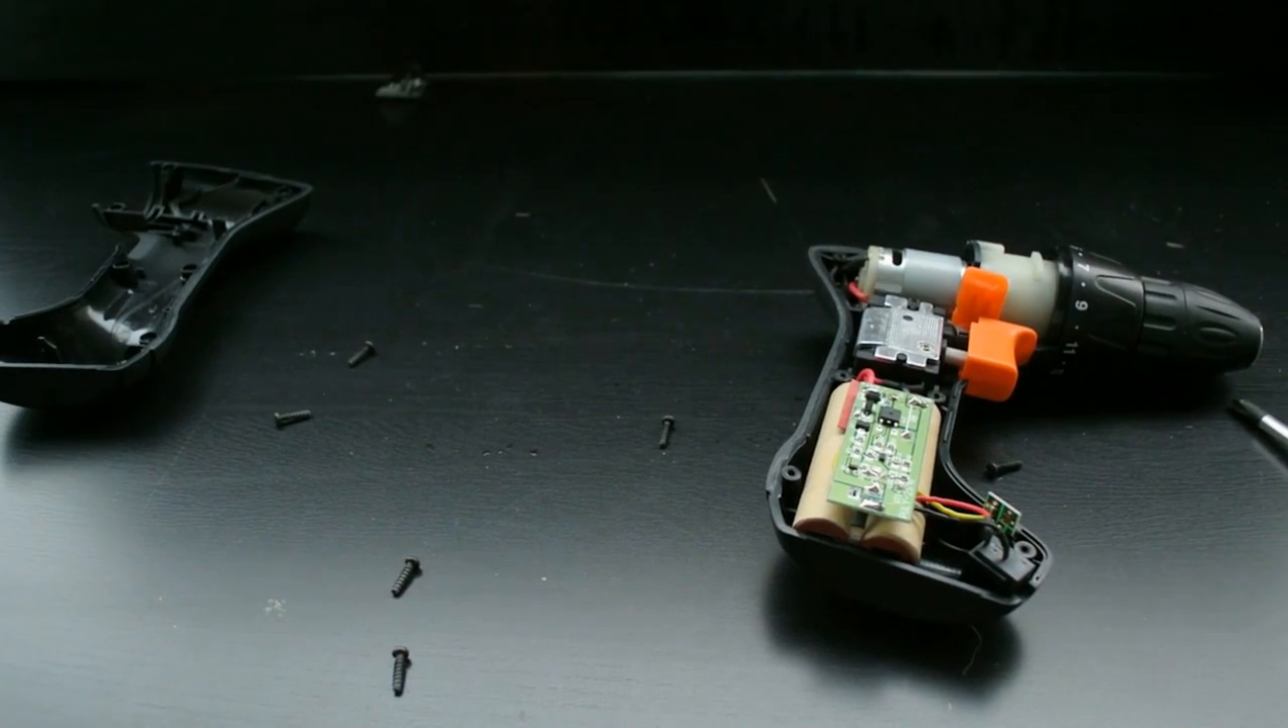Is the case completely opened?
Yes.